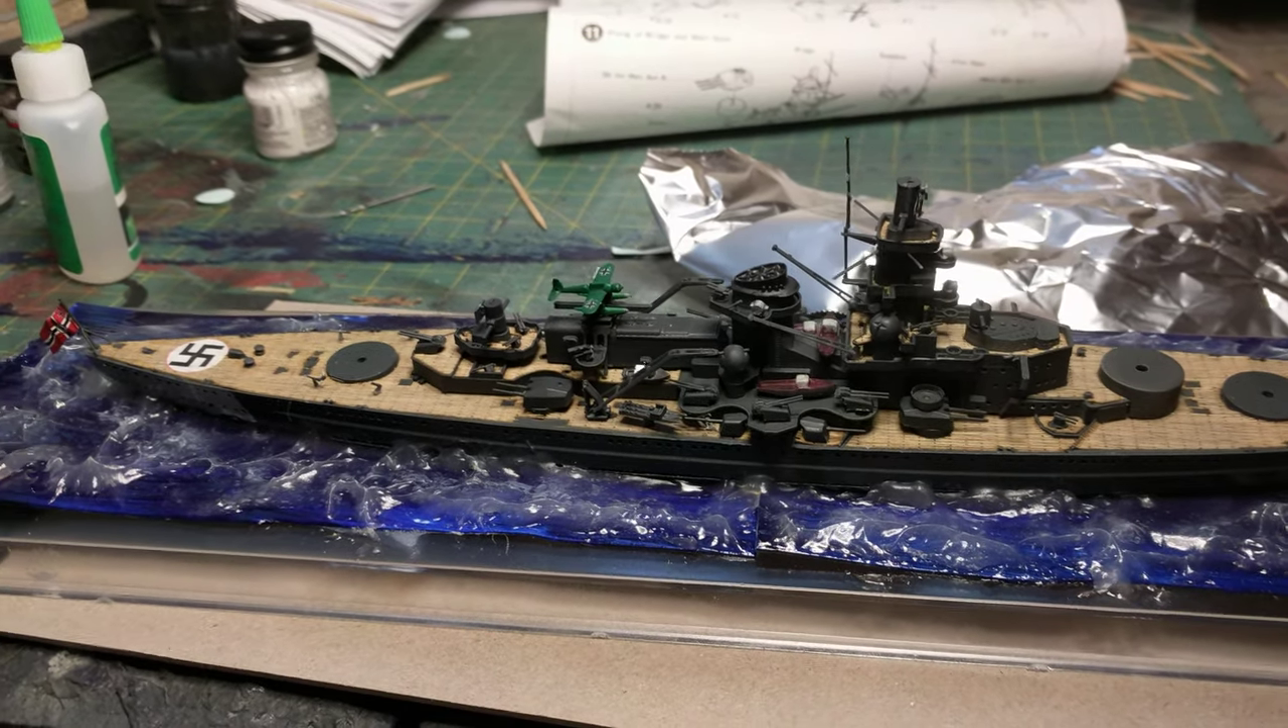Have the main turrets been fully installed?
No.